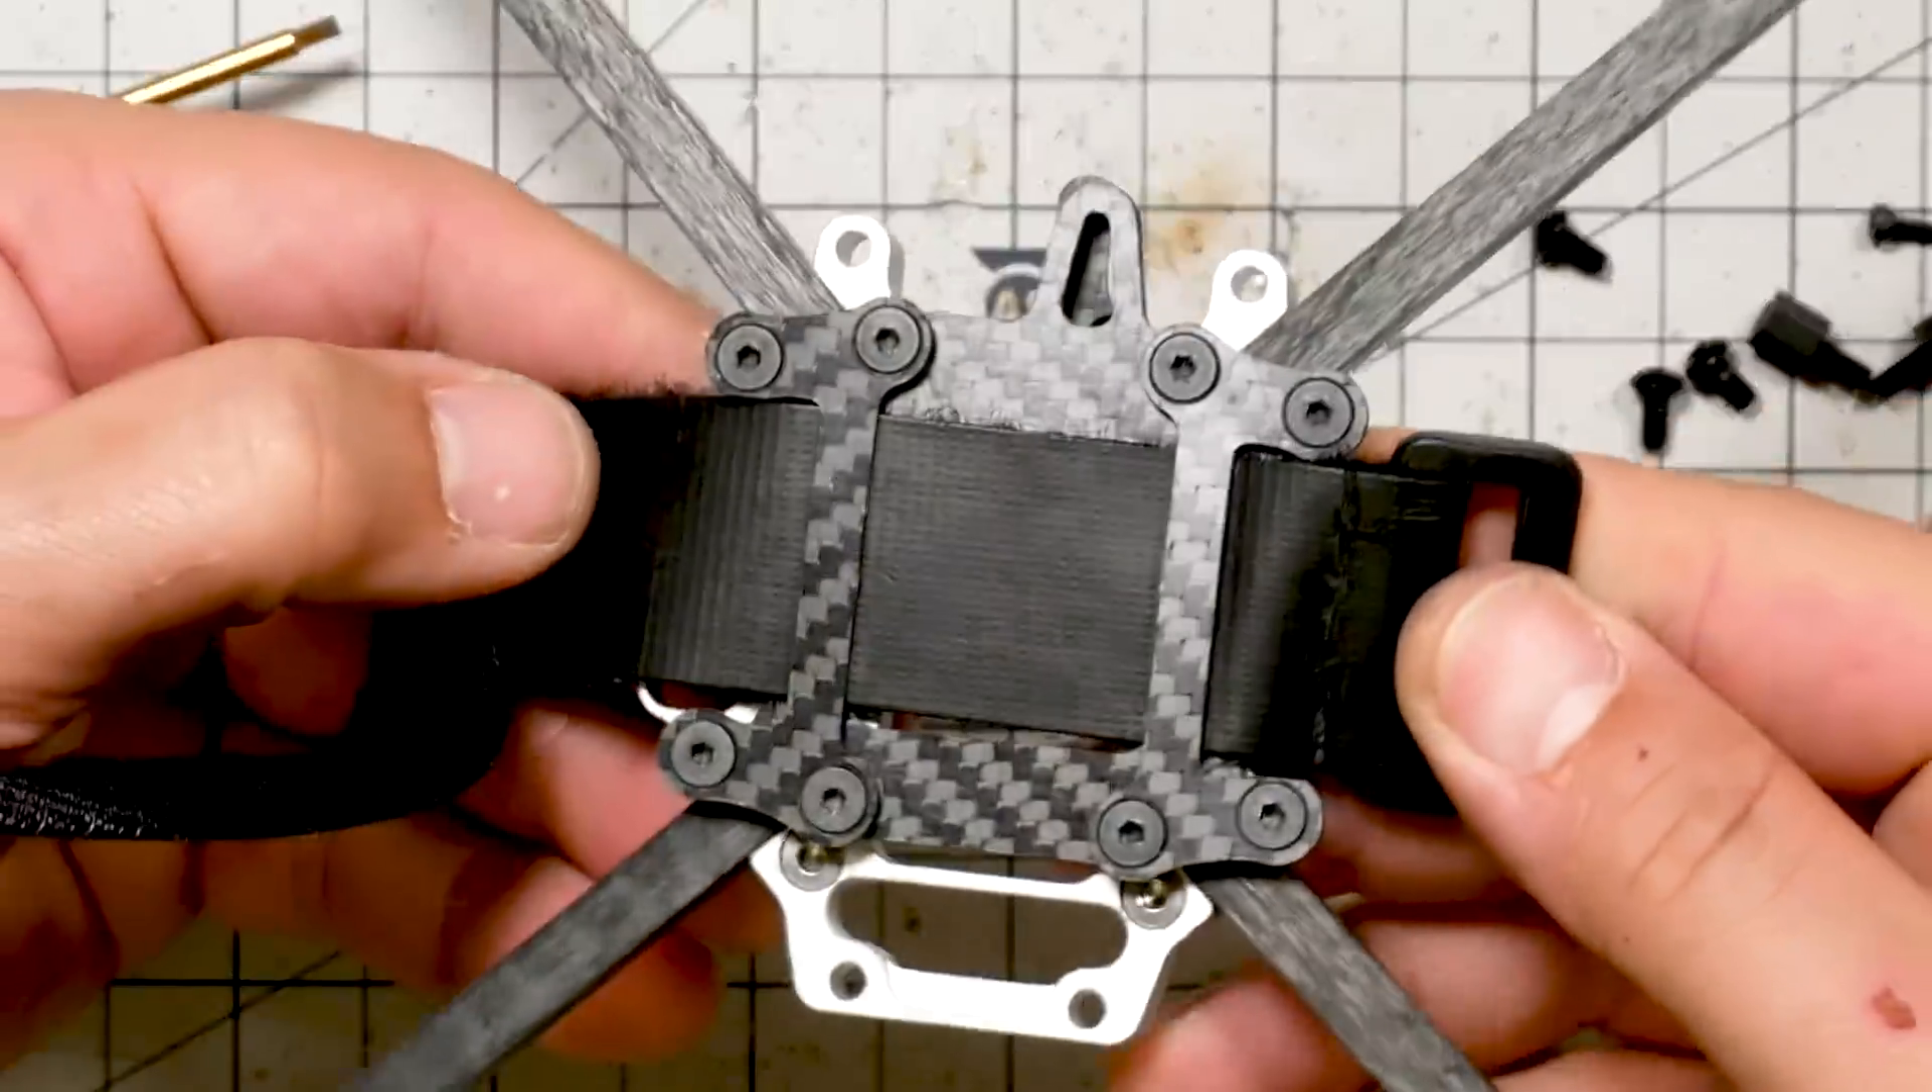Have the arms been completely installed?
Yes.